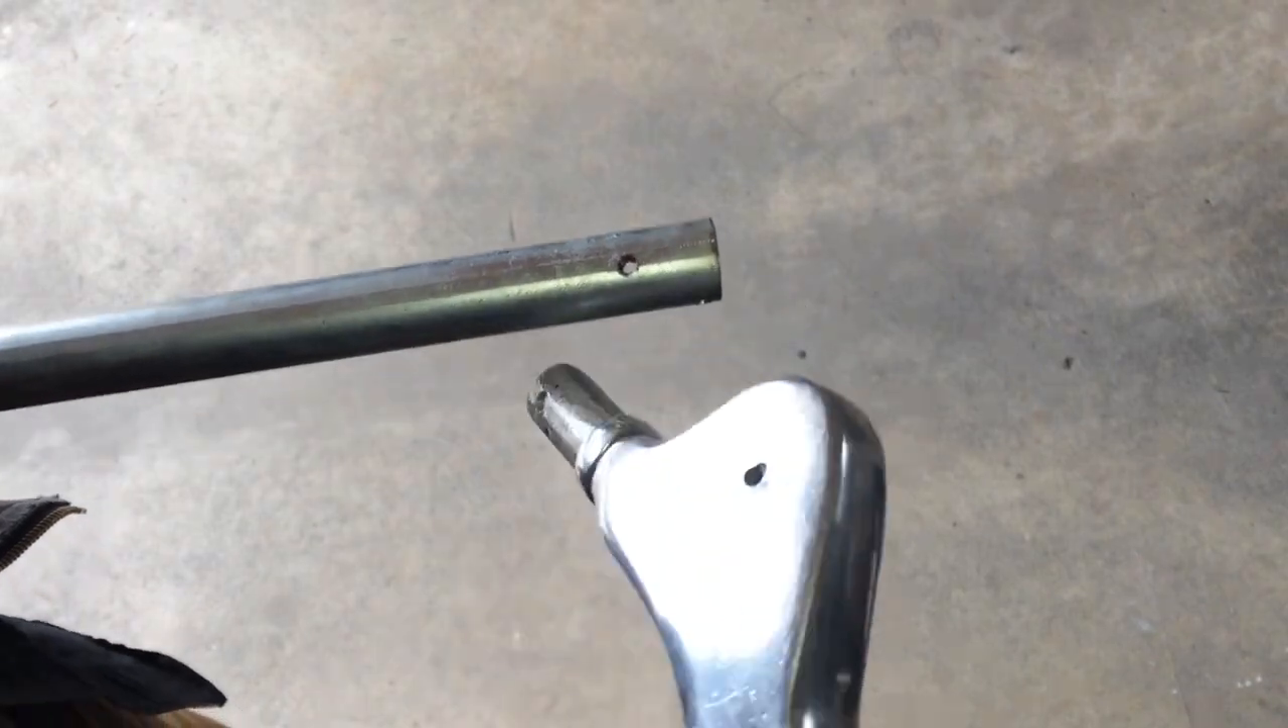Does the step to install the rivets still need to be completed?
Yes.